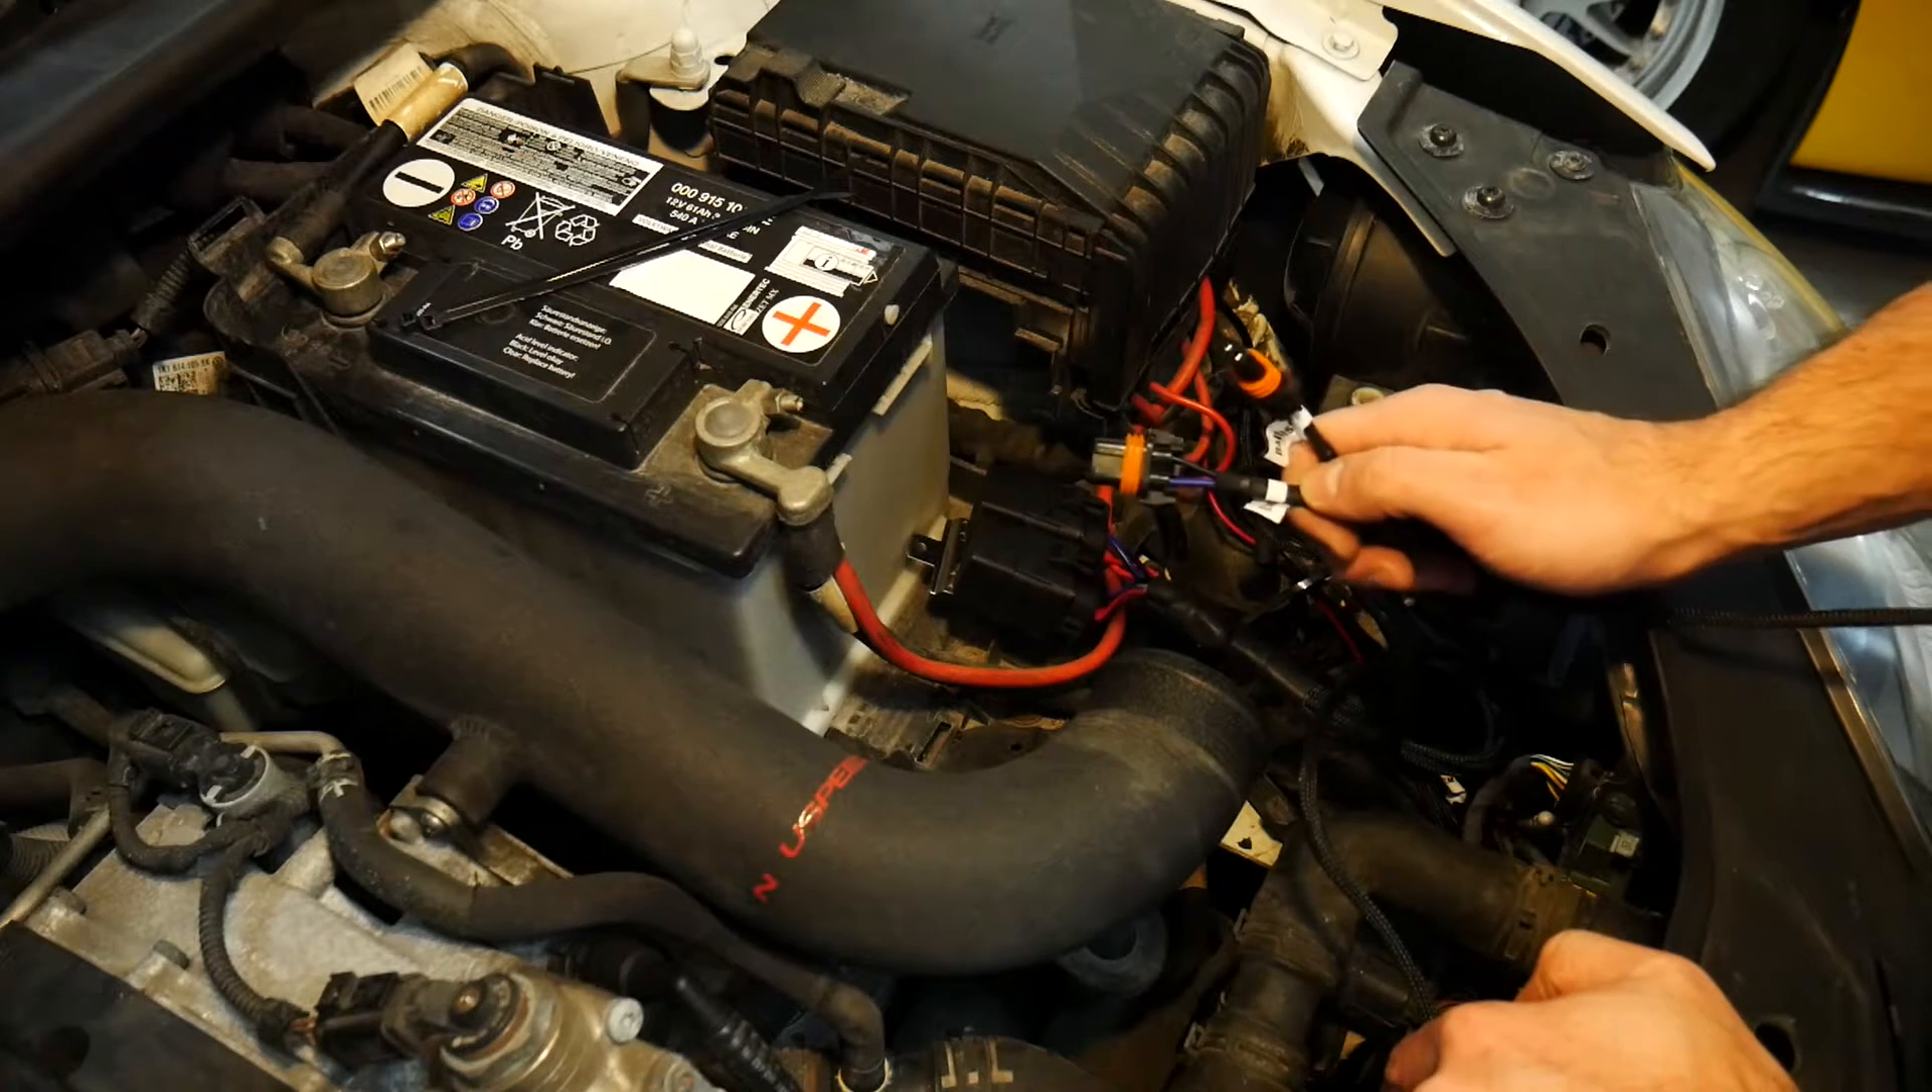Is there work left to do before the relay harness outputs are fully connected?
Yes.